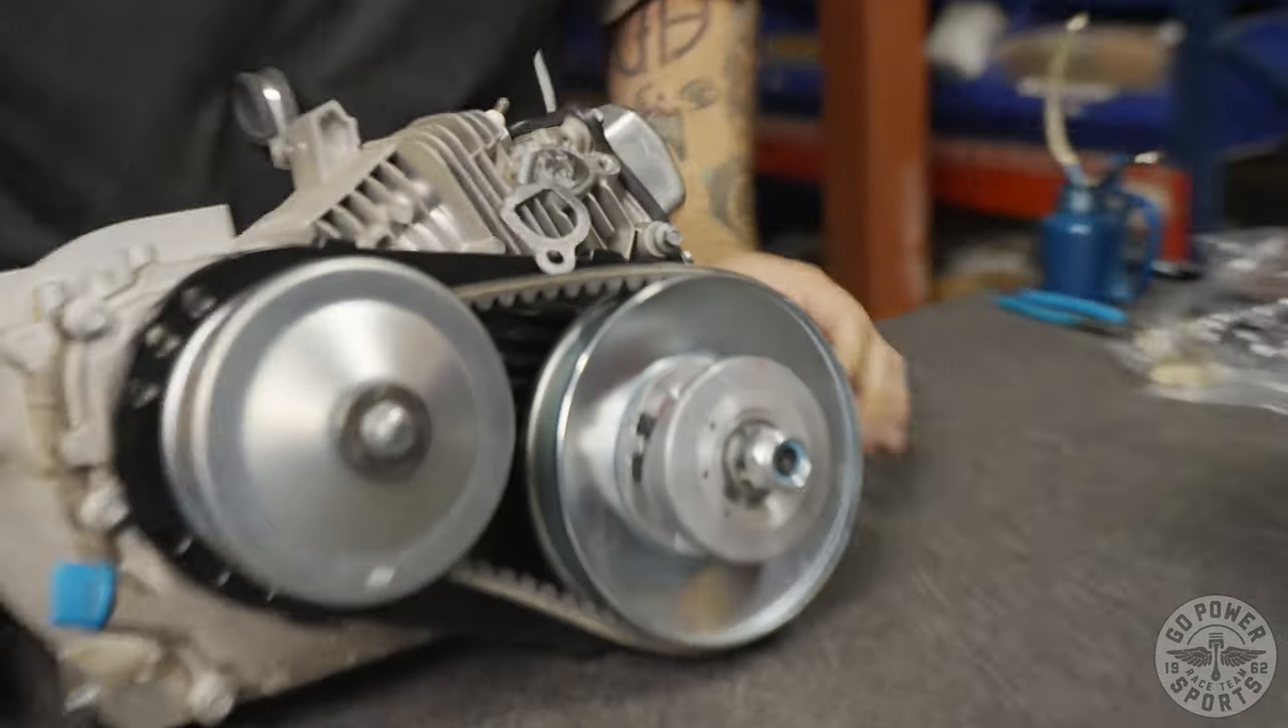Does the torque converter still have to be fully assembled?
No.